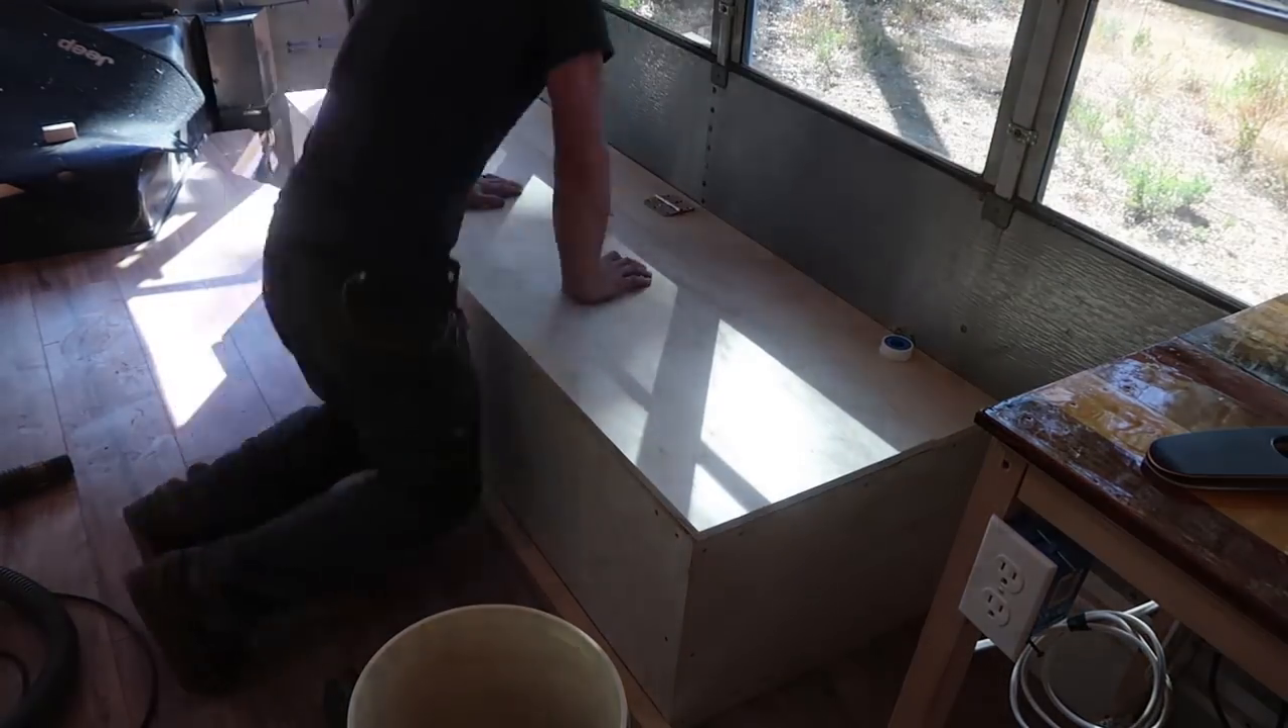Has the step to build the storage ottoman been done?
No.